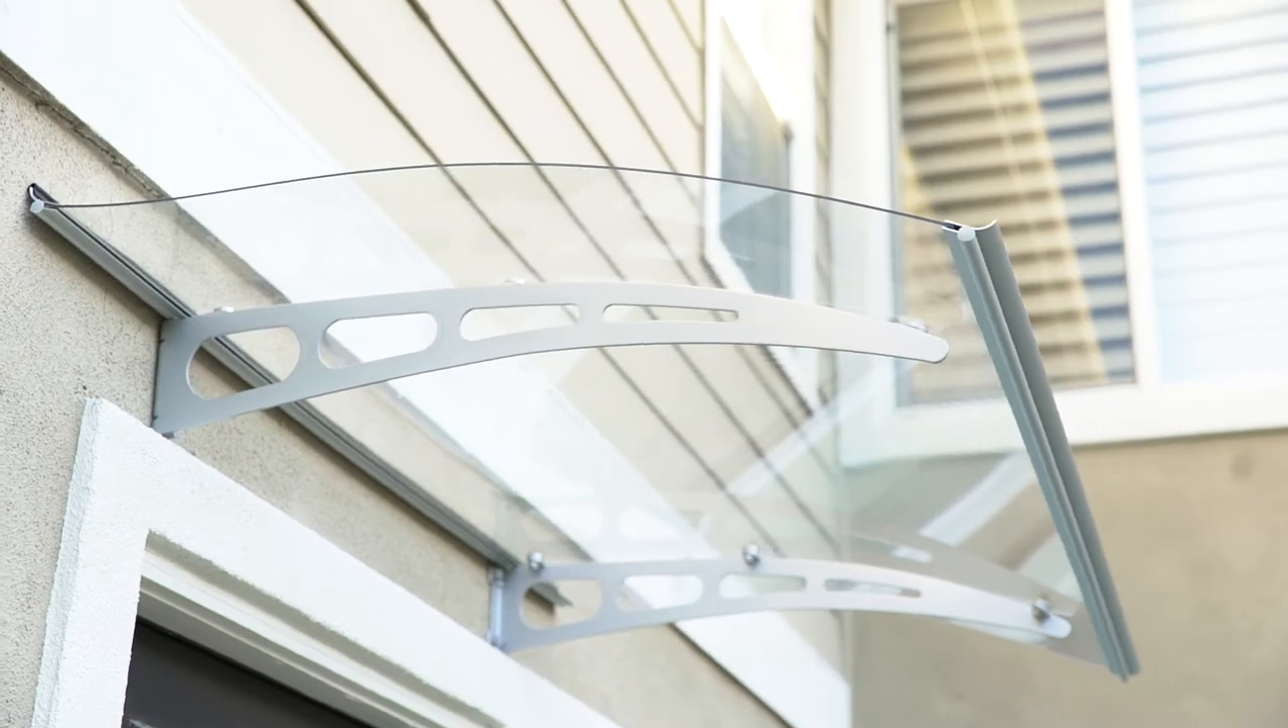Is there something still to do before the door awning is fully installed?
No.